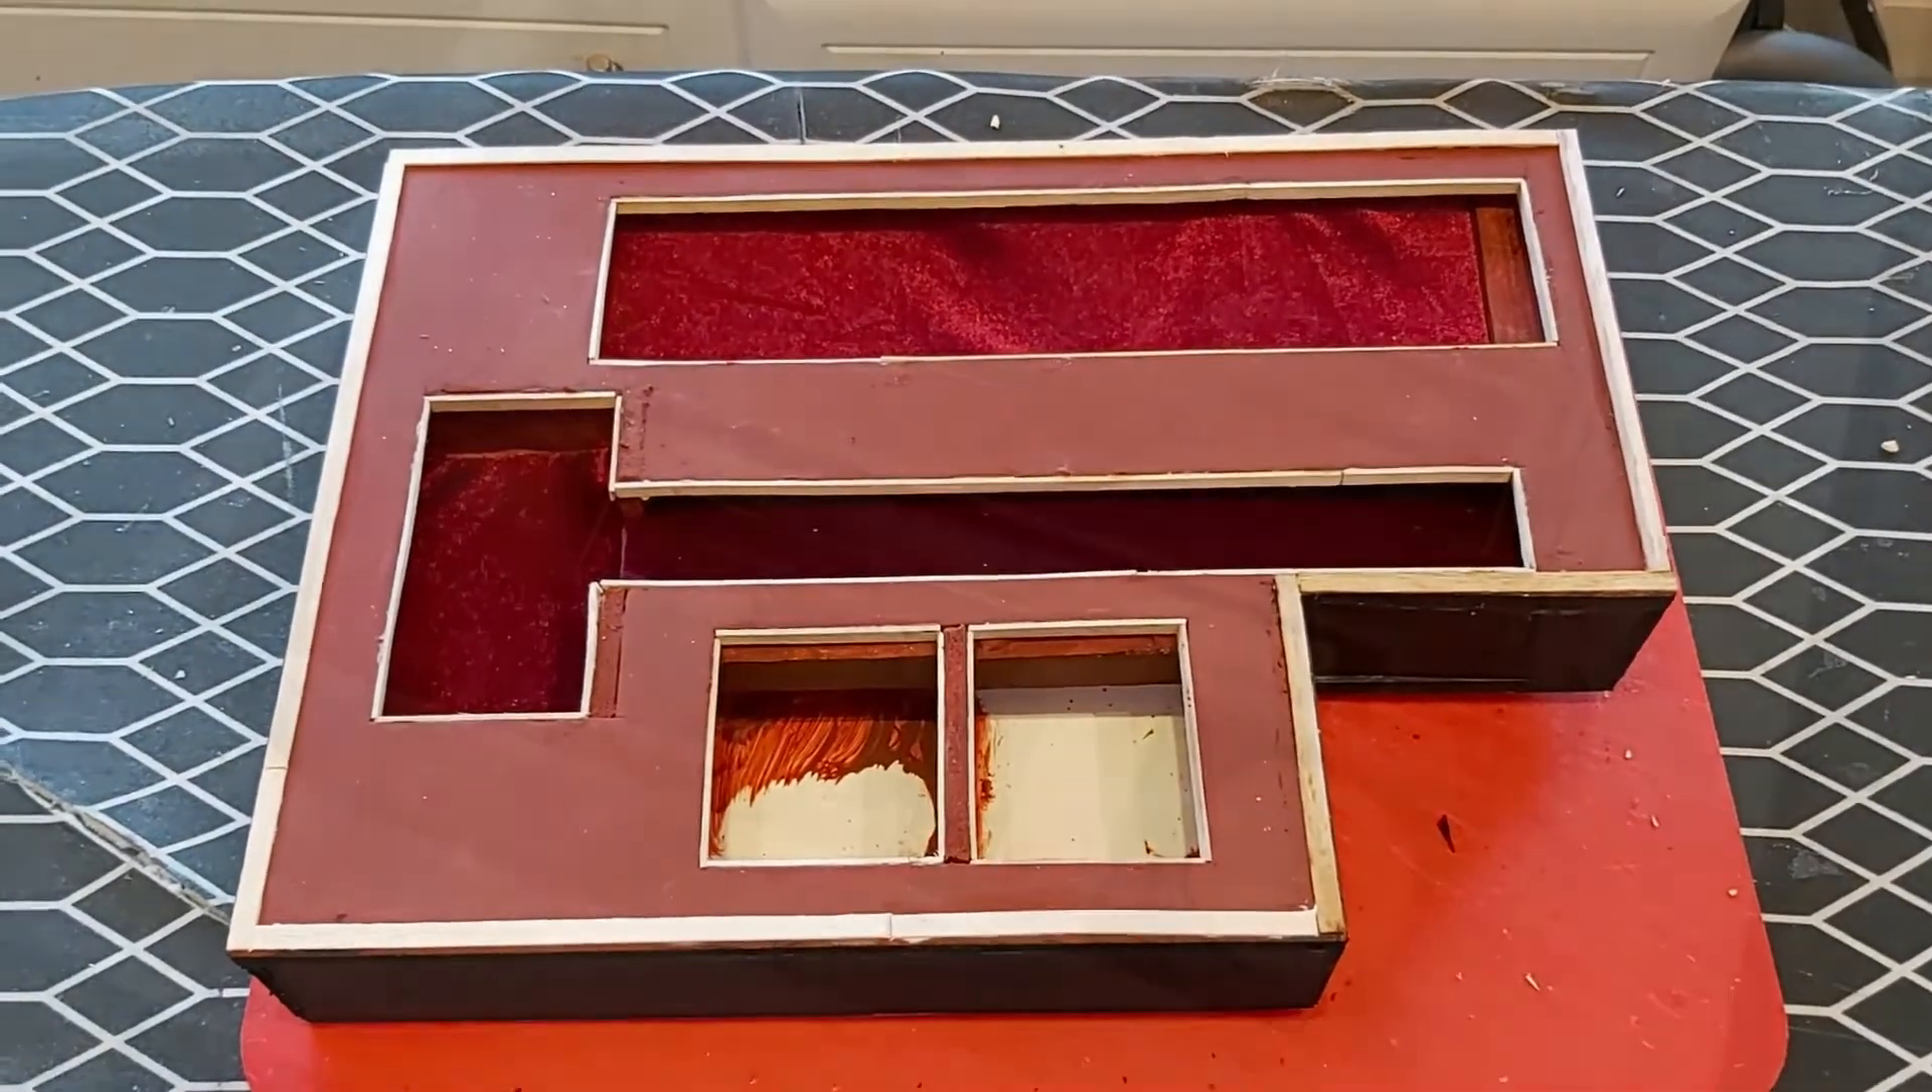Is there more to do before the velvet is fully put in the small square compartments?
Yes.